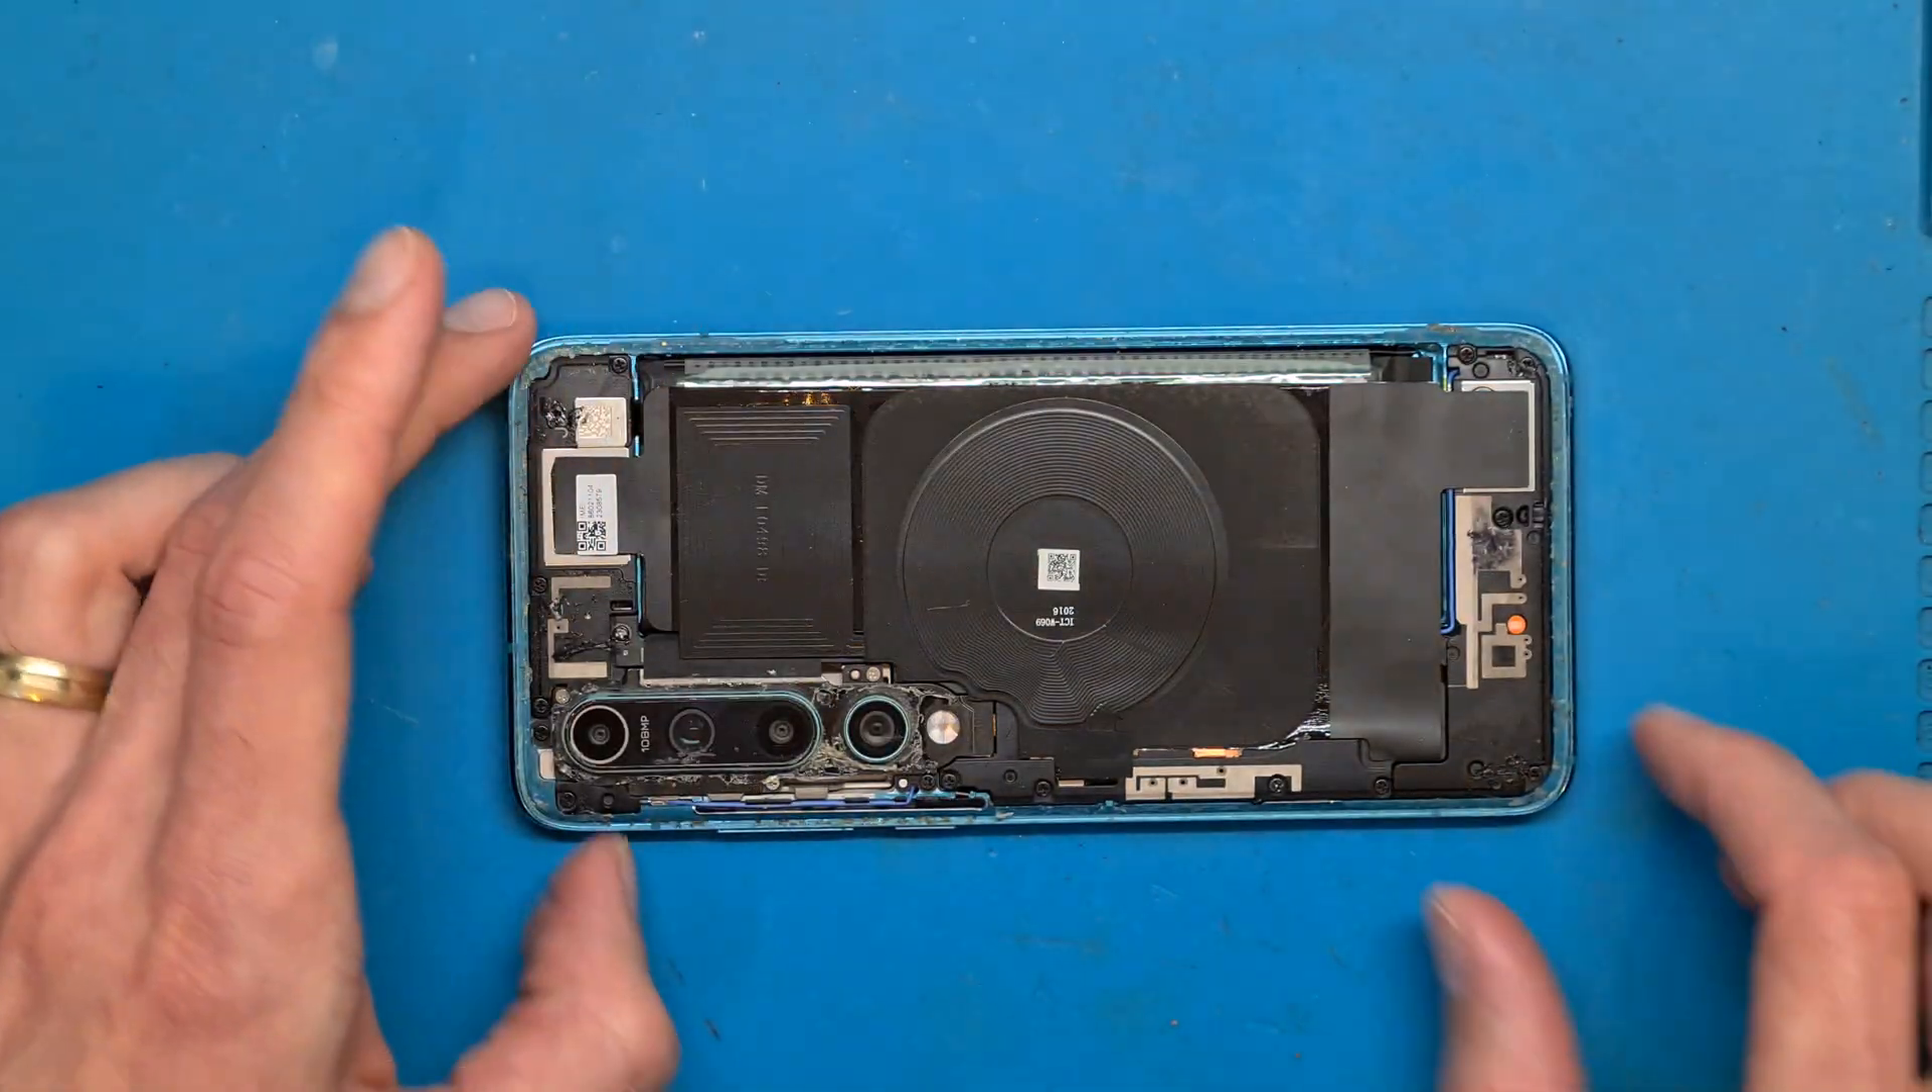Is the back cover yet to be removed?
No.